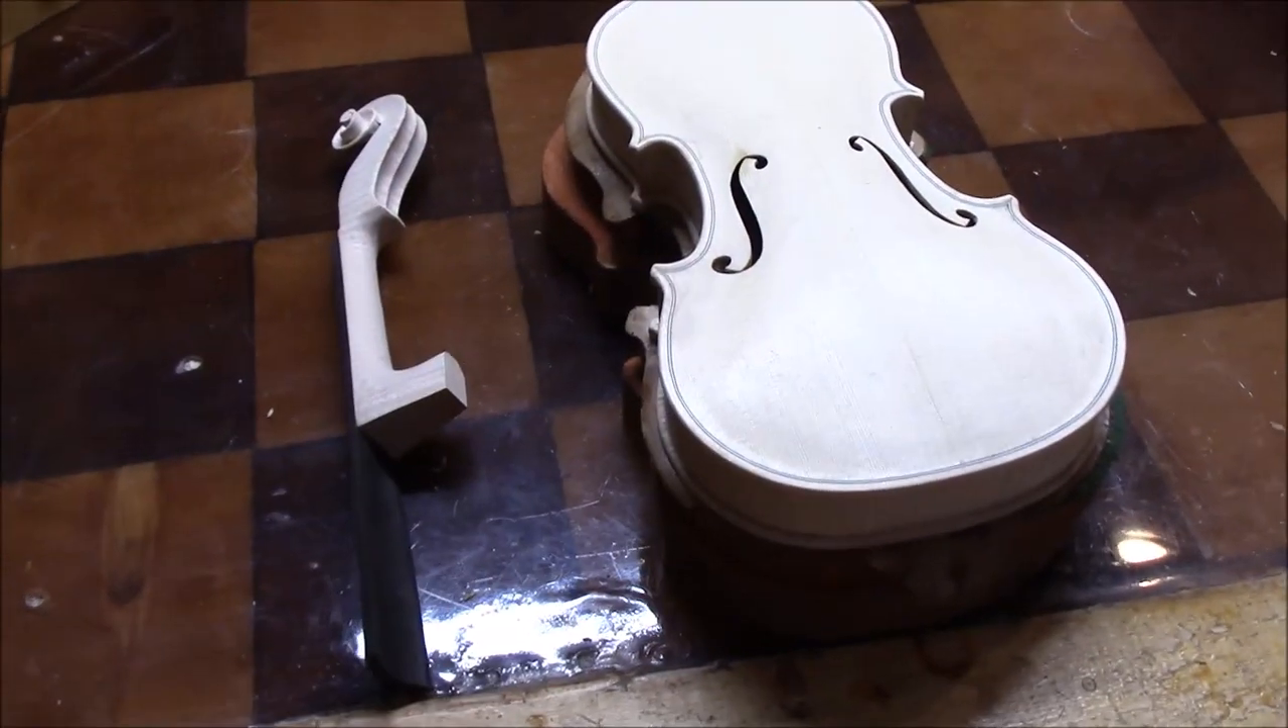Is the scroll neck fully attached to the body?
No.